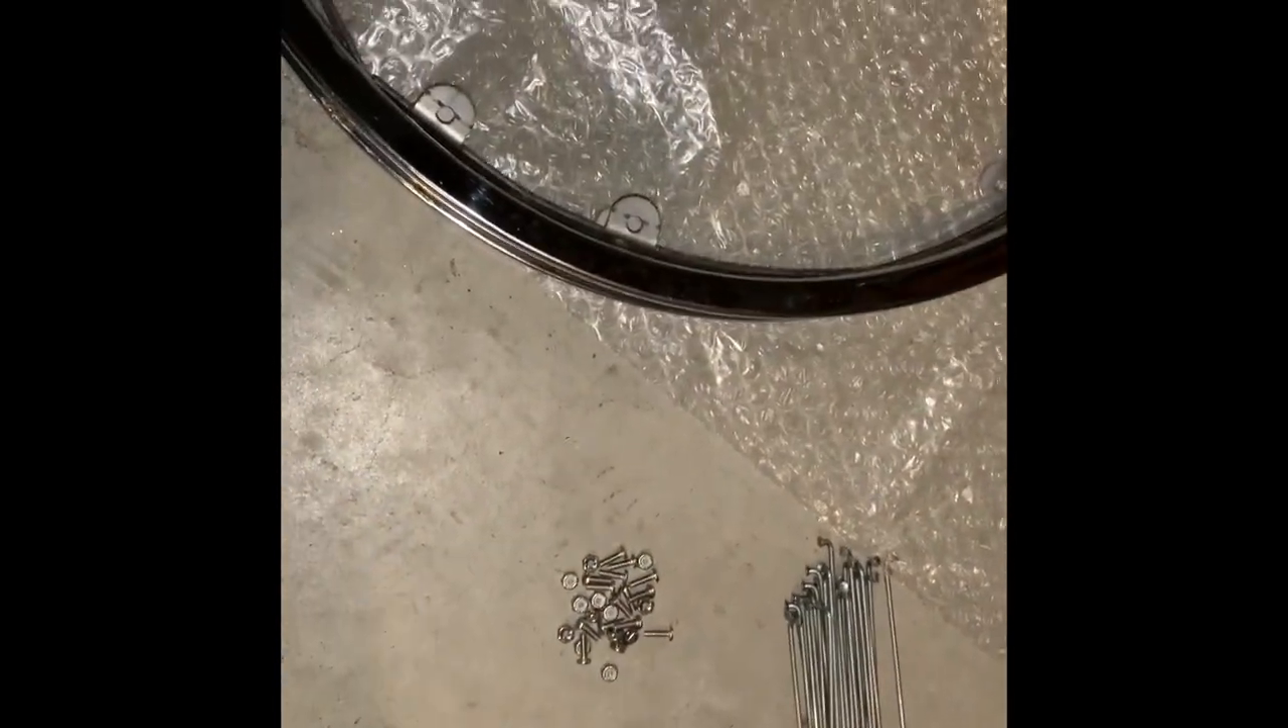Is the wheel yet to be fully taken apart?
No.